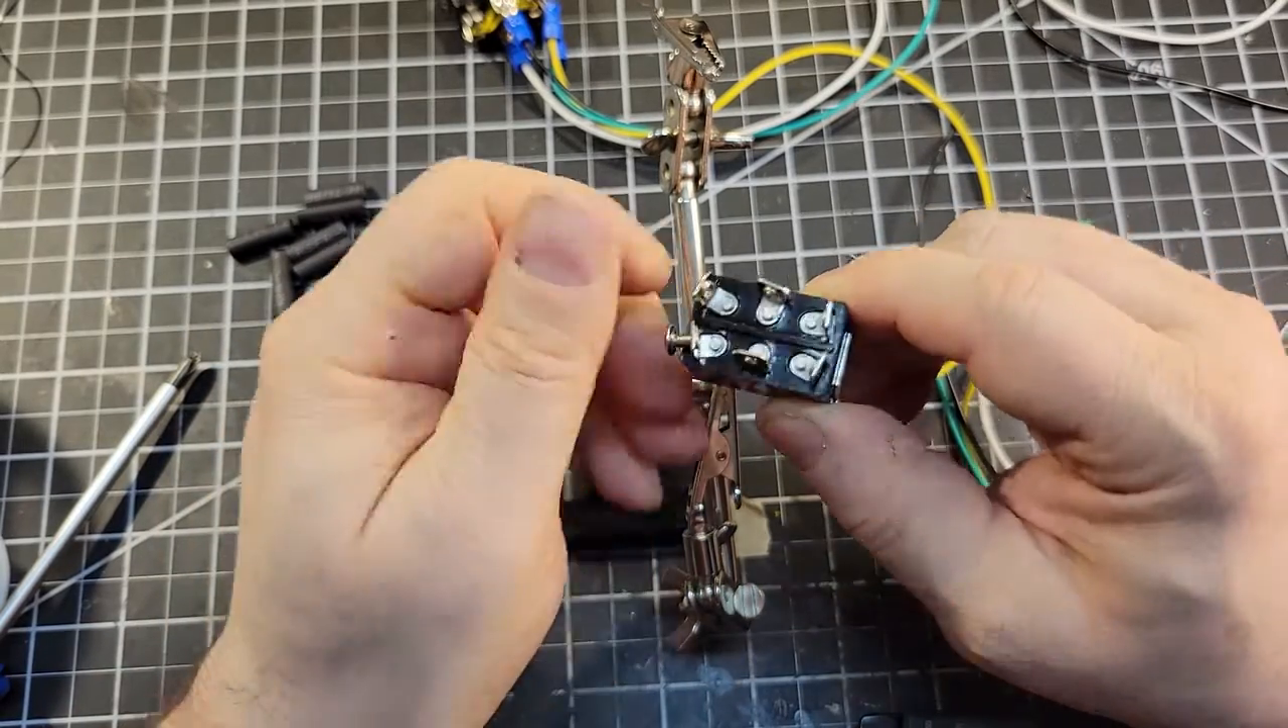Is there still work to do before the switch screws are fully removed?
Yes.